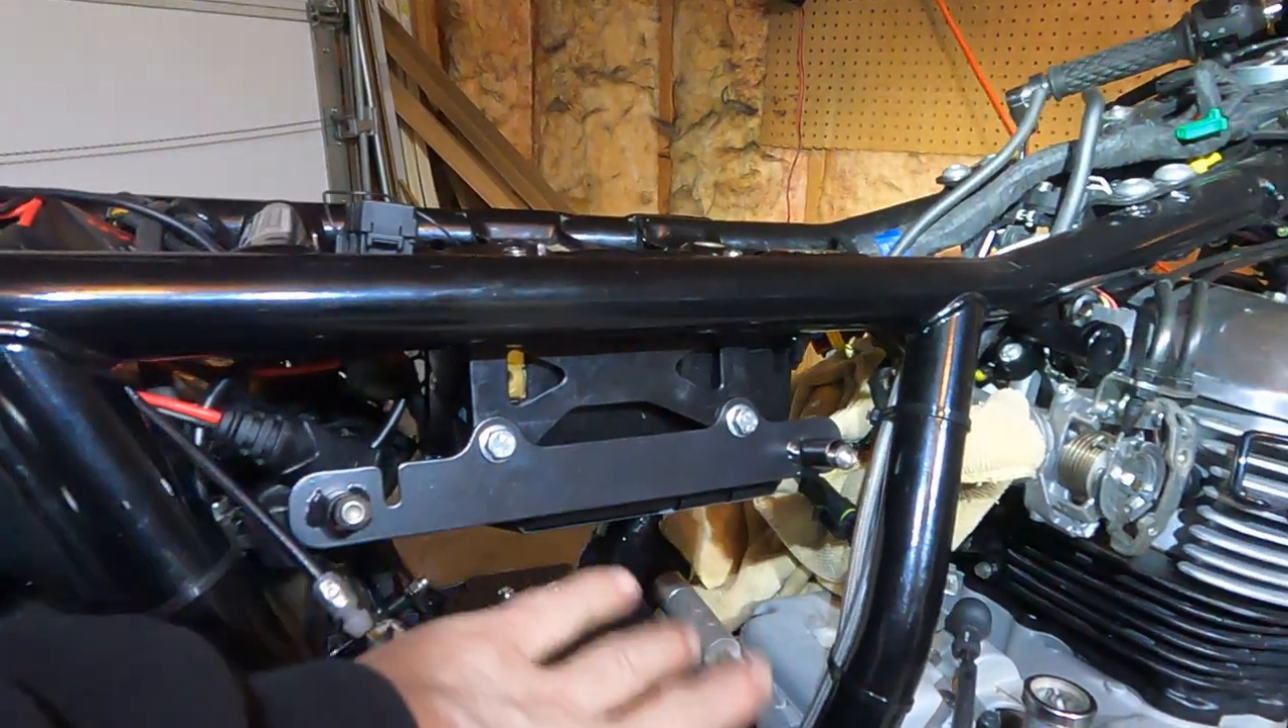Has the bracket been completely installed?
Yes.